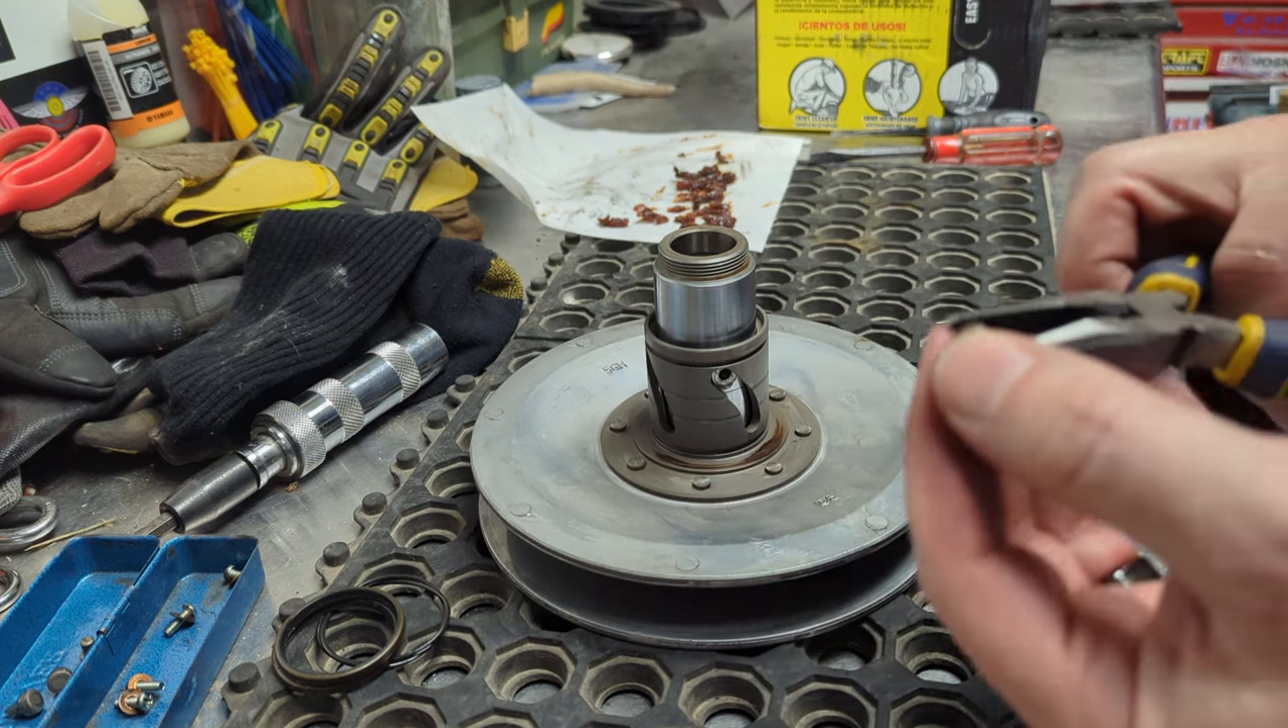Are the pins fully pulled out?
No.